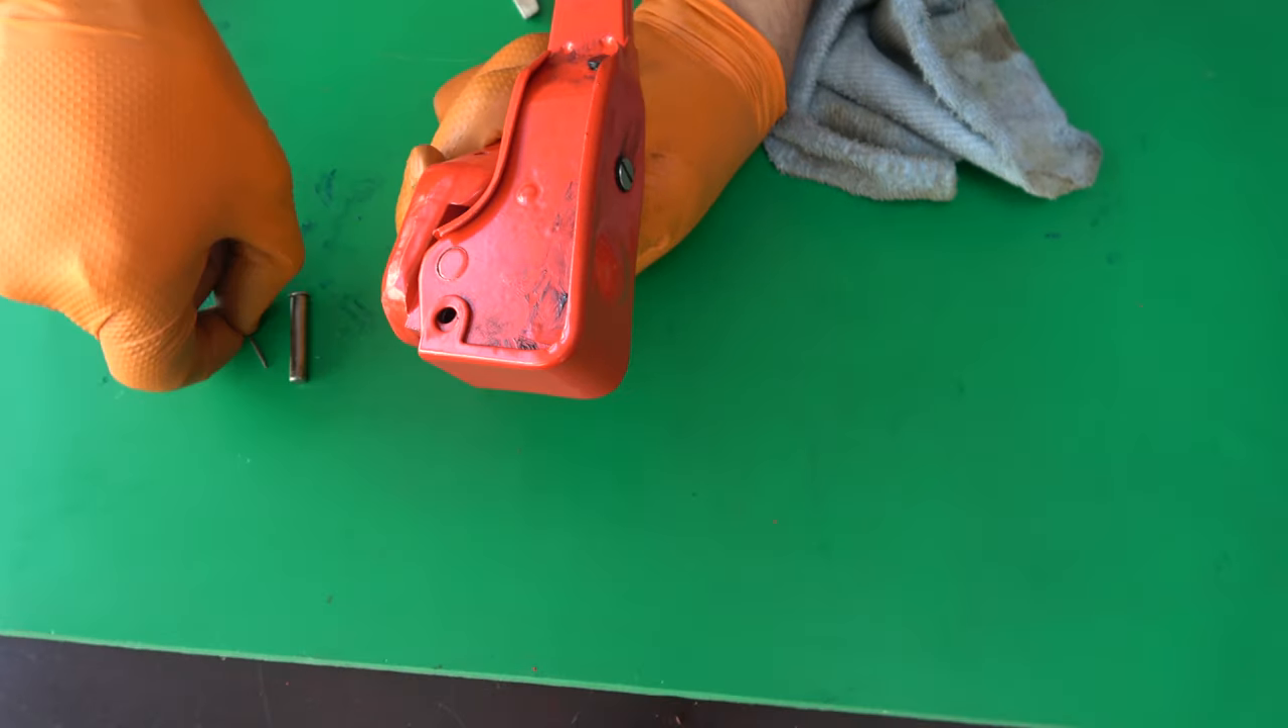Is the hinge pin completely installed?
No.